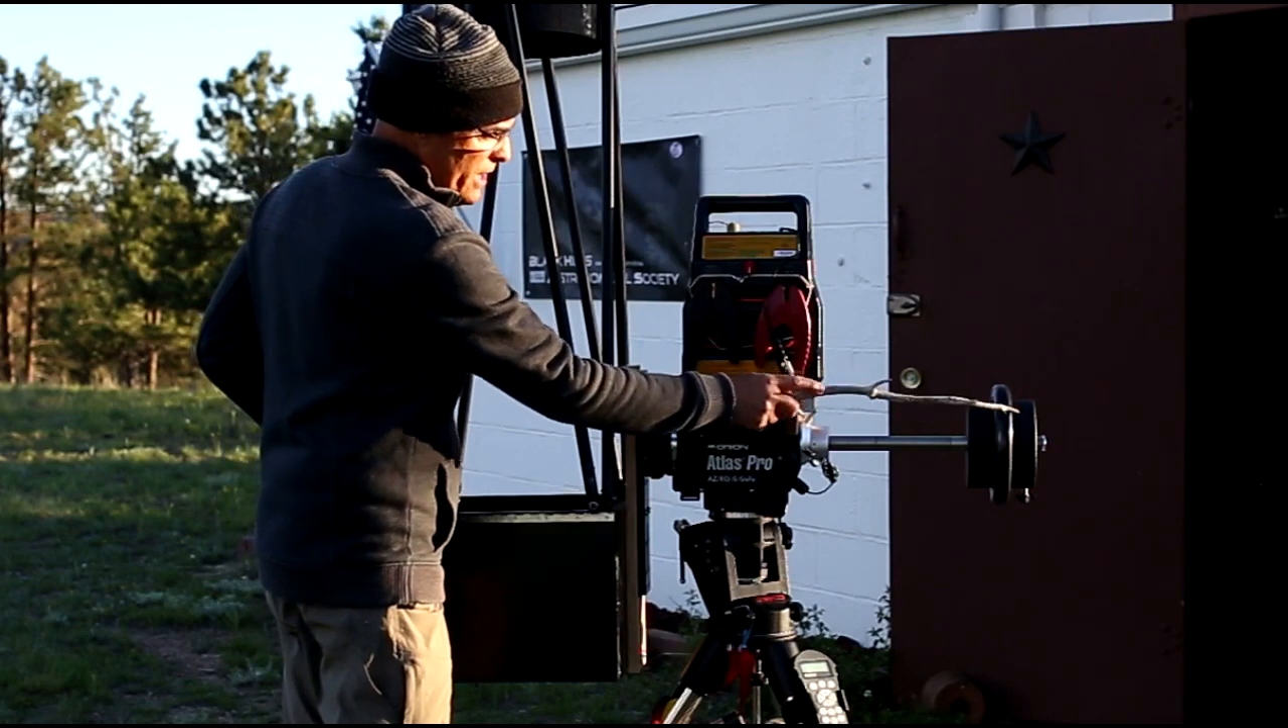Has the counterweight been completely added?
Yes.